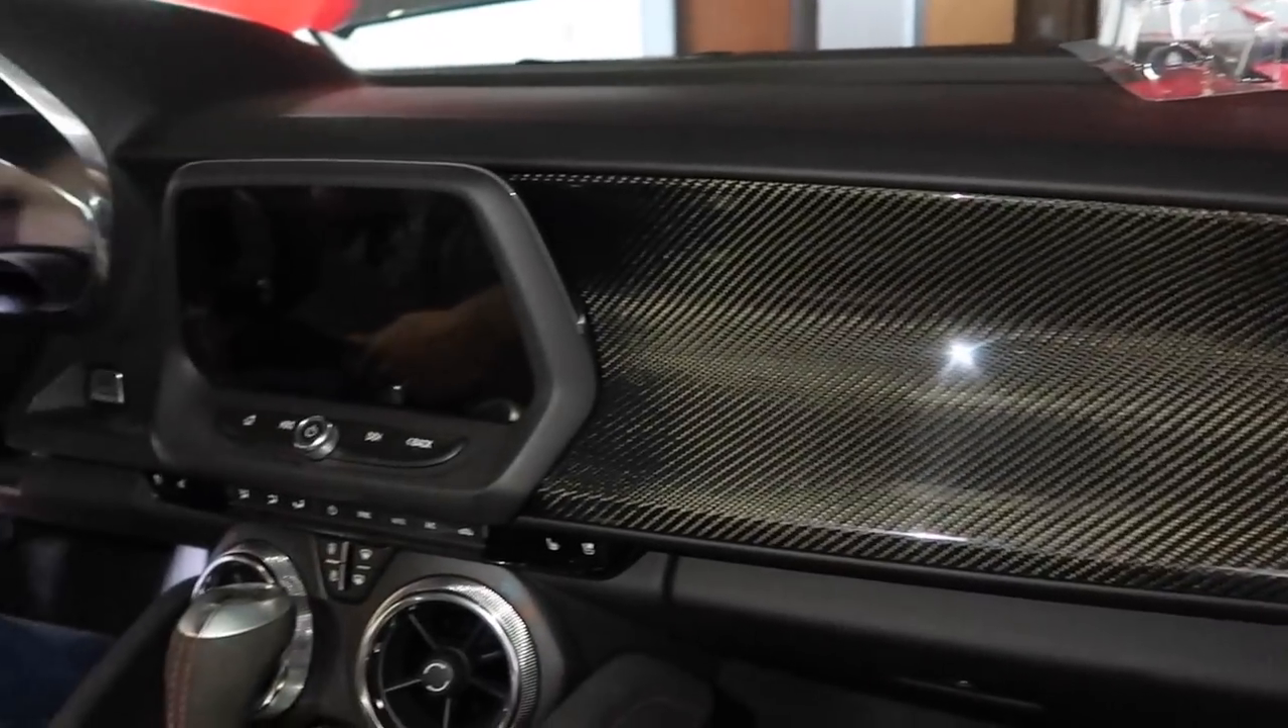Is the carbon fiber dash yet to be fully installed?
No.